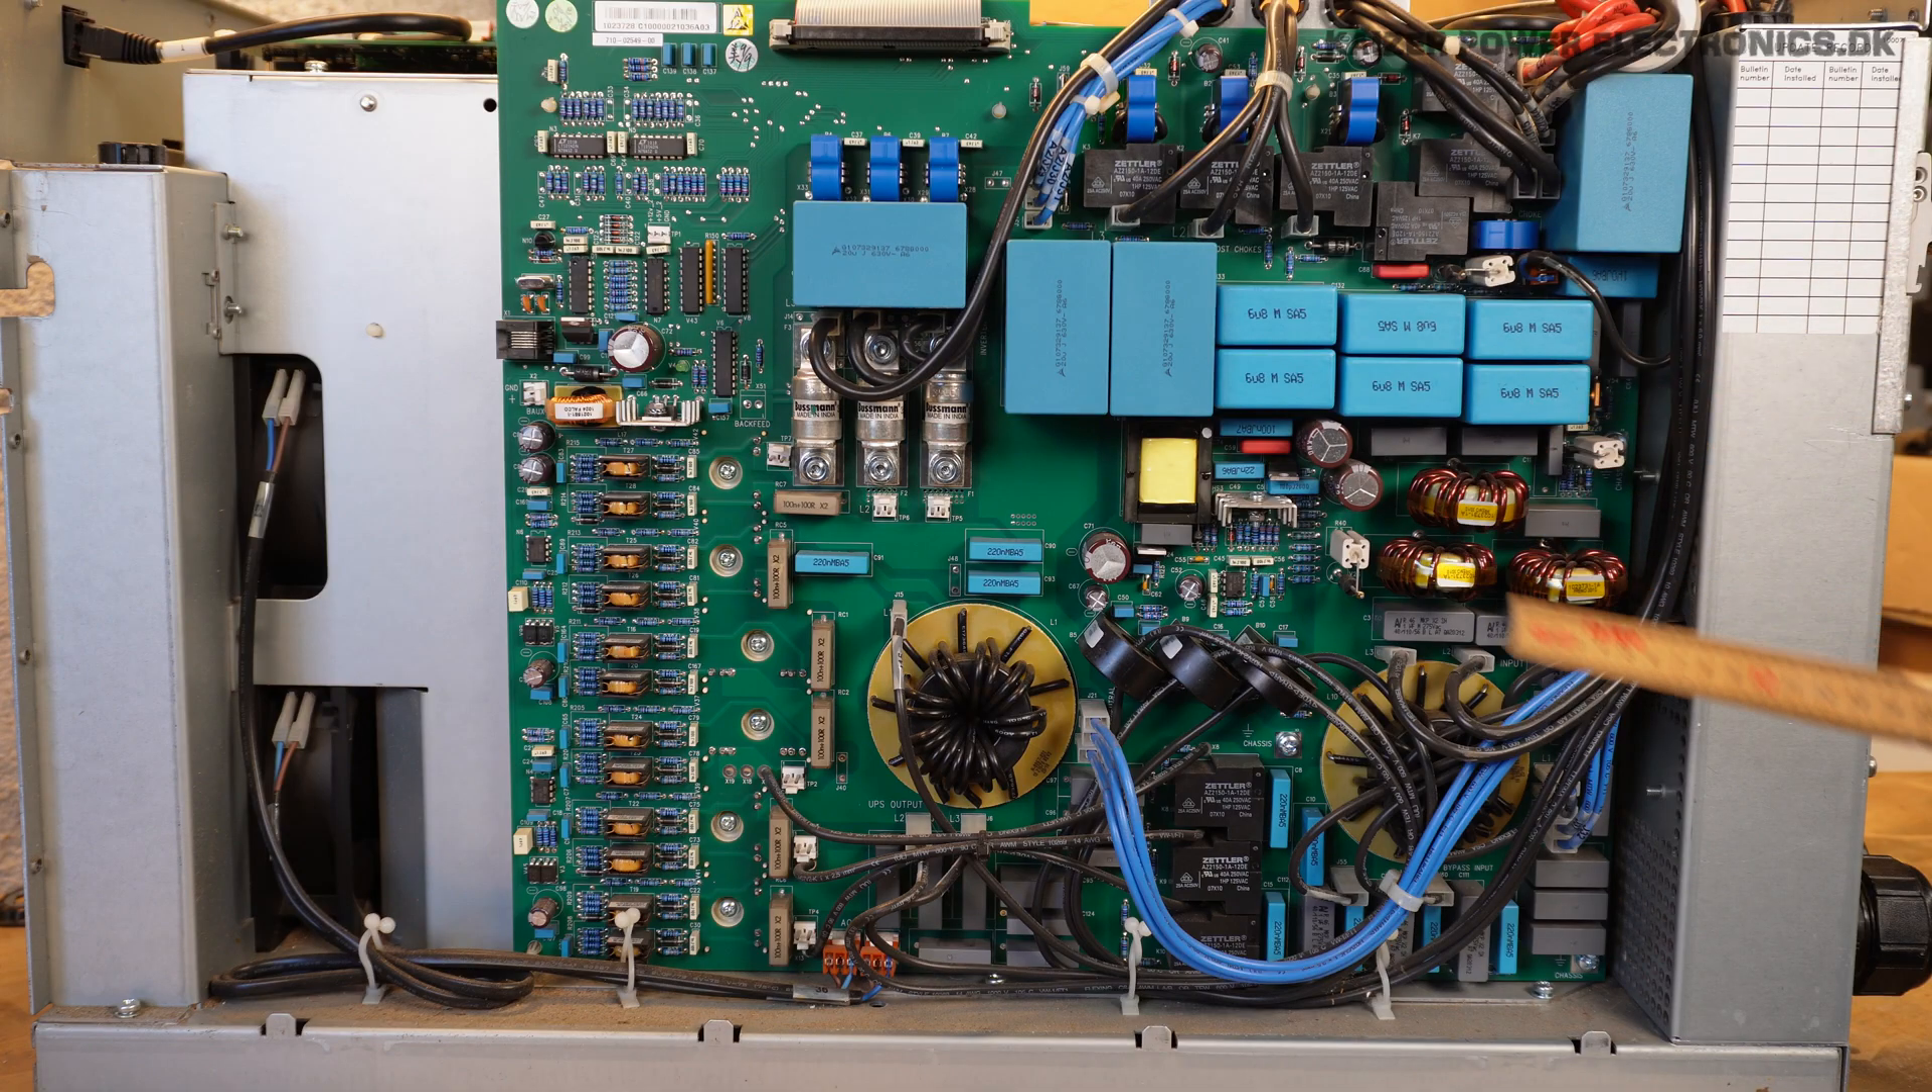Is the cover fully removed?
Yes.